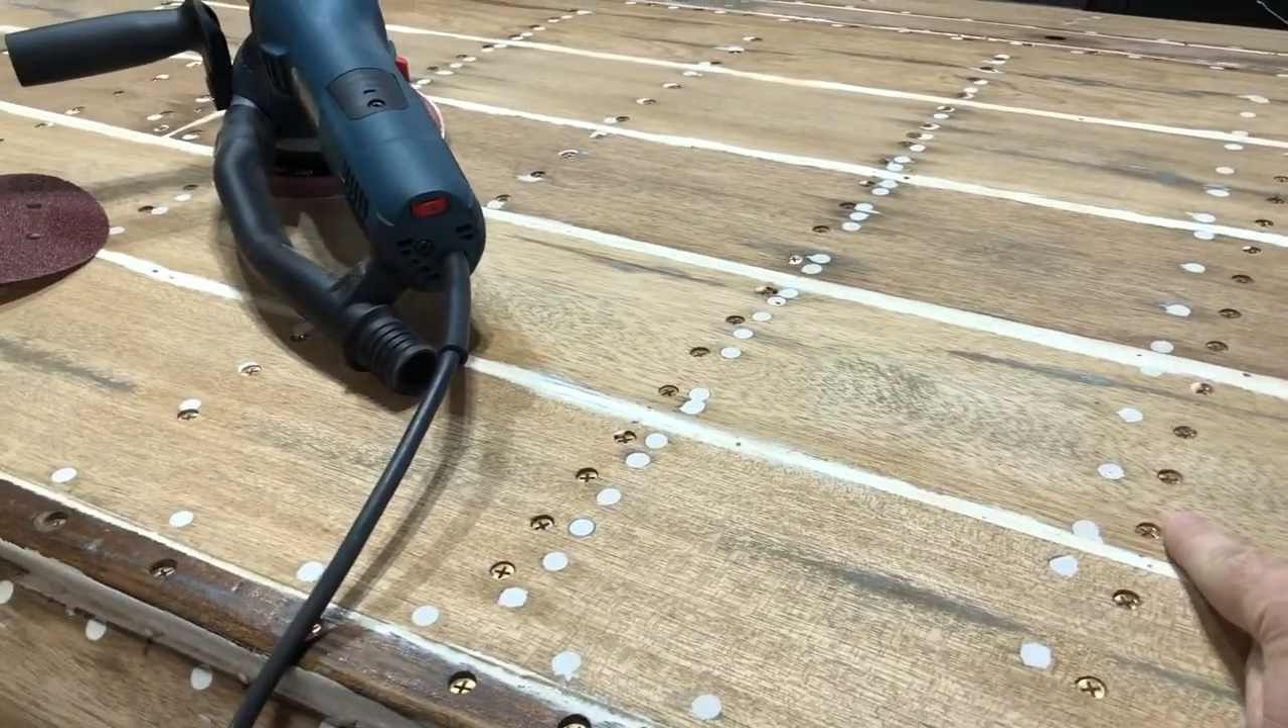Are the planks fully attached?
Yes.